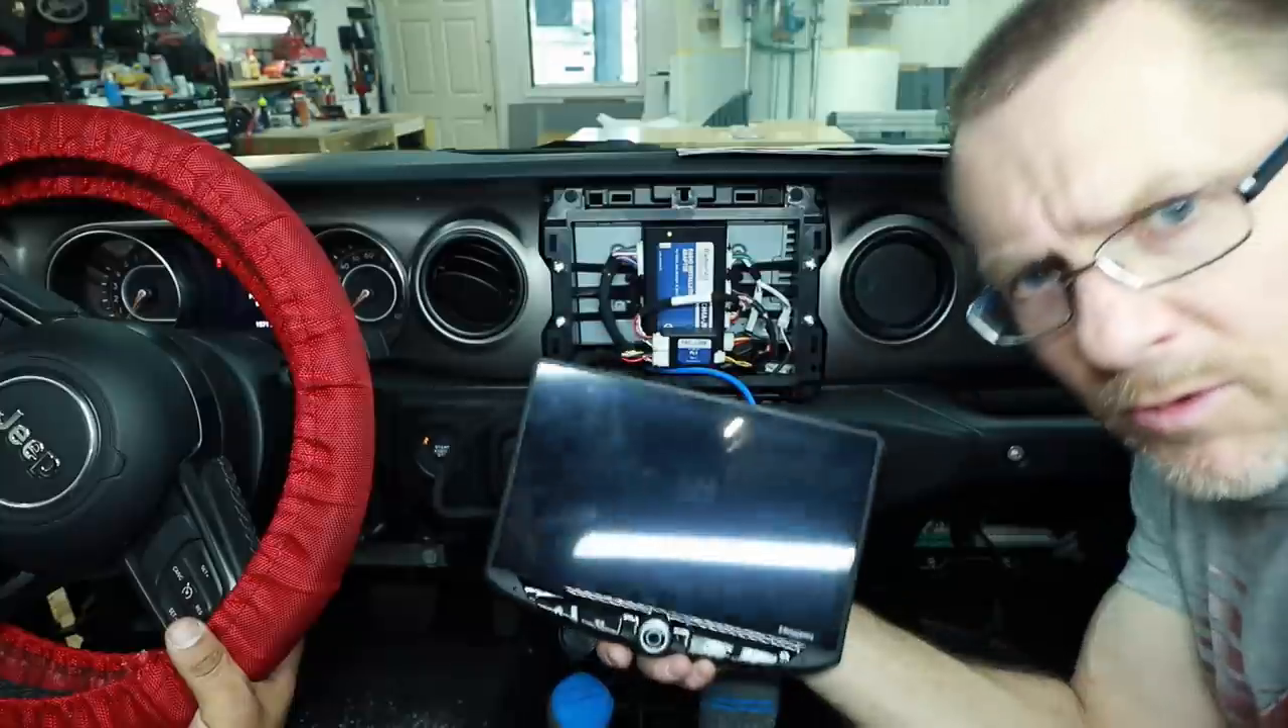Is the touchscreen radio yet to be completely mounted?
Yes.